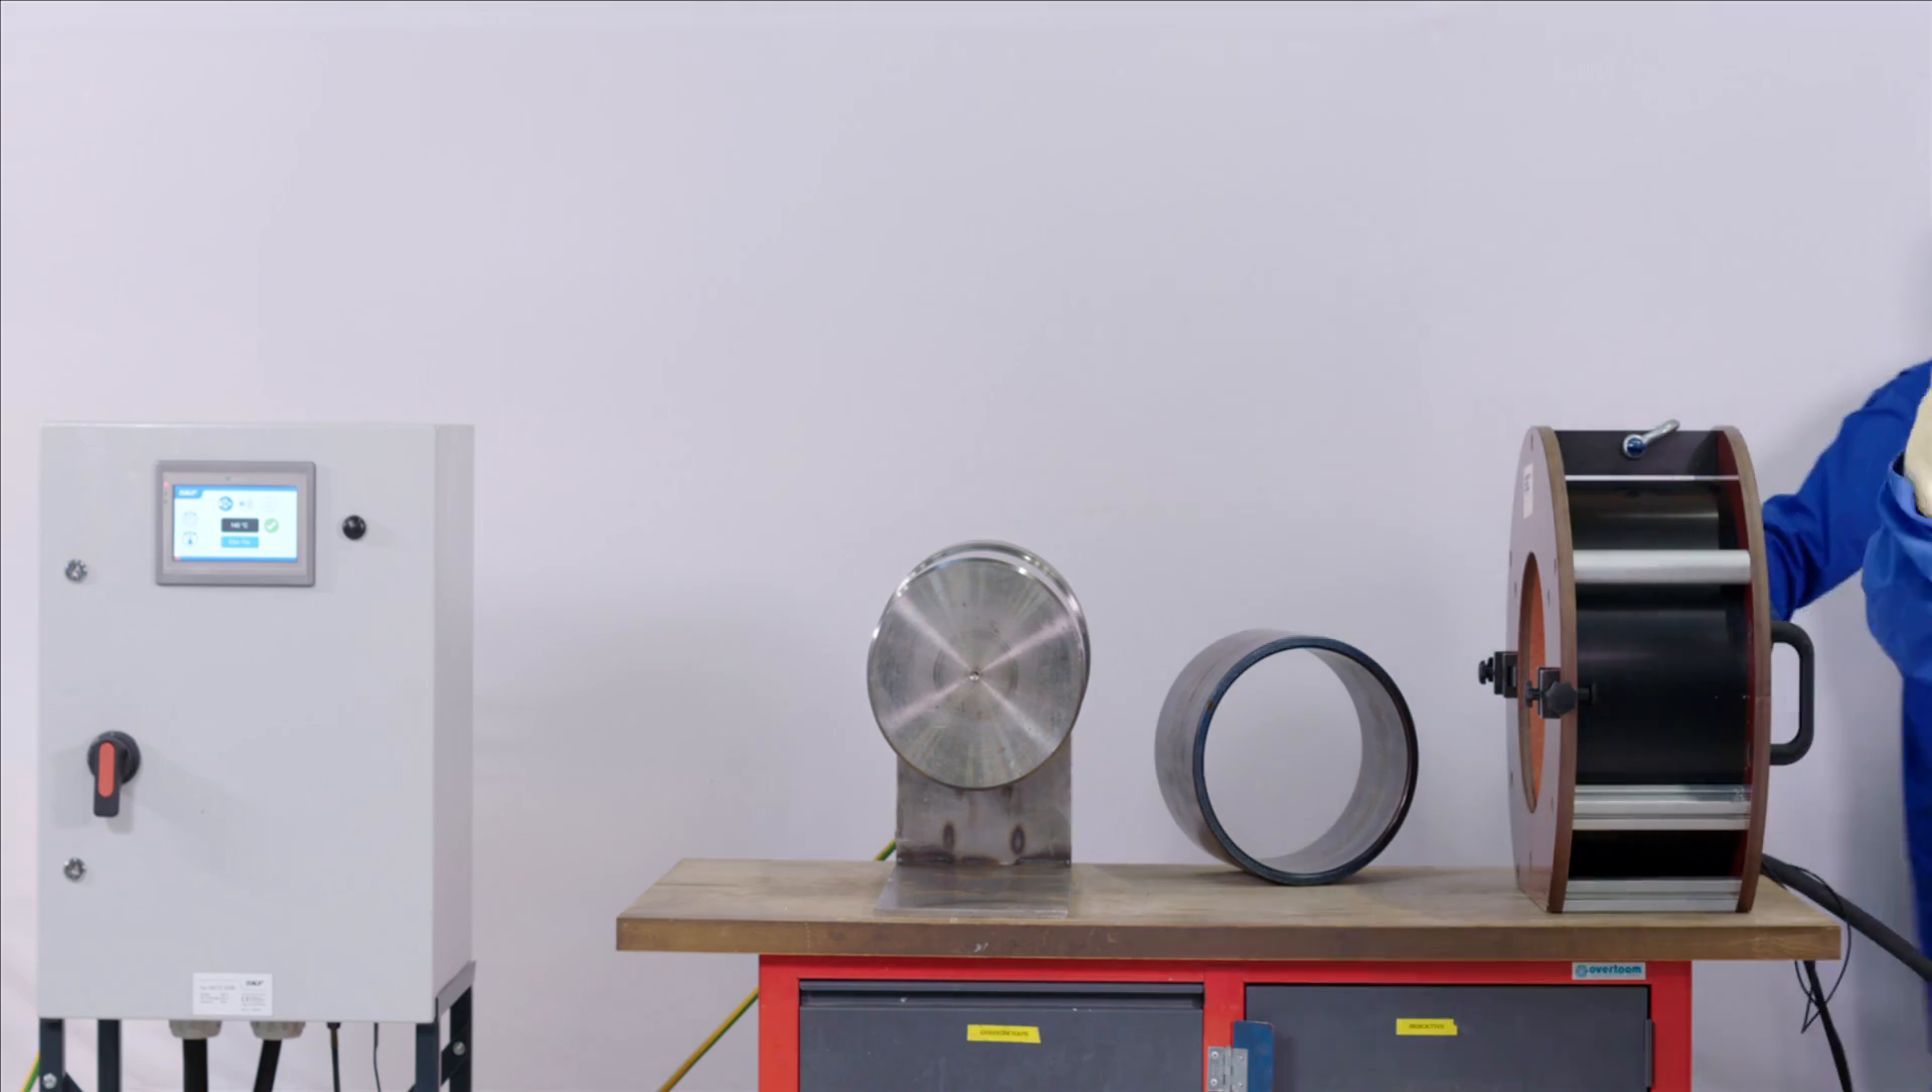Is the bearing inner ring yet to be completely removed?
No.